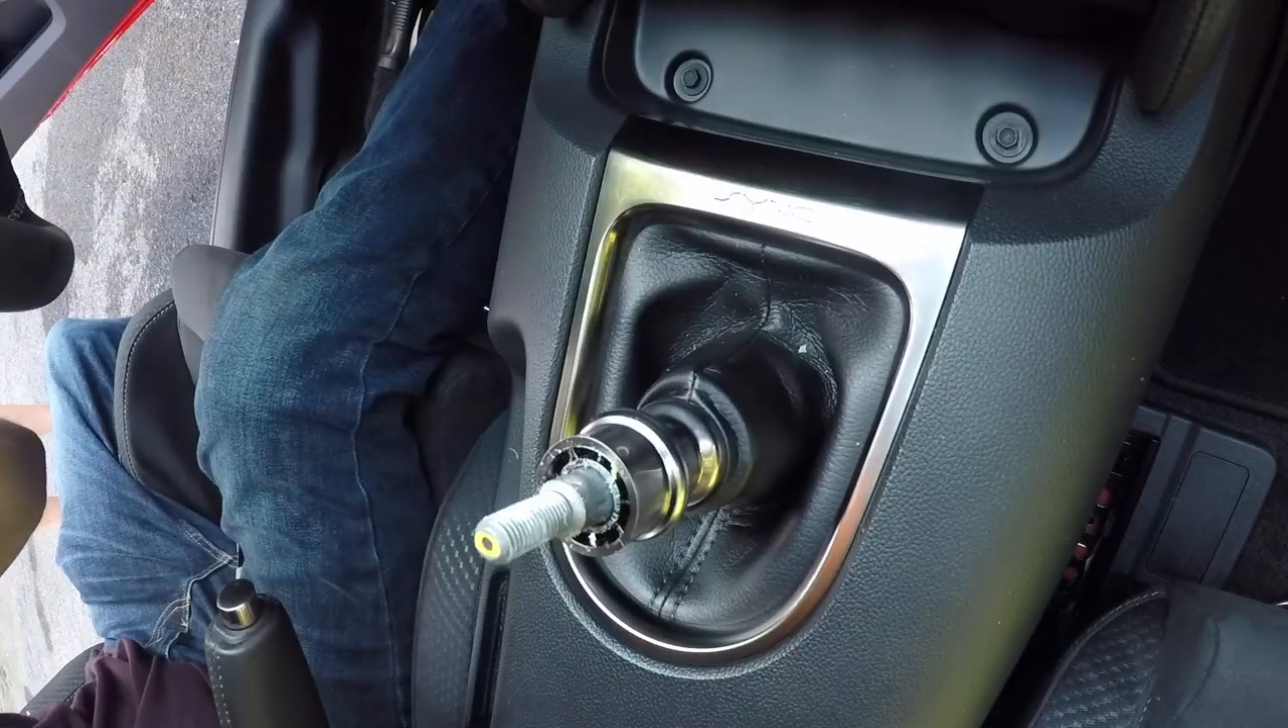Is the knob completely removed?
Yes.